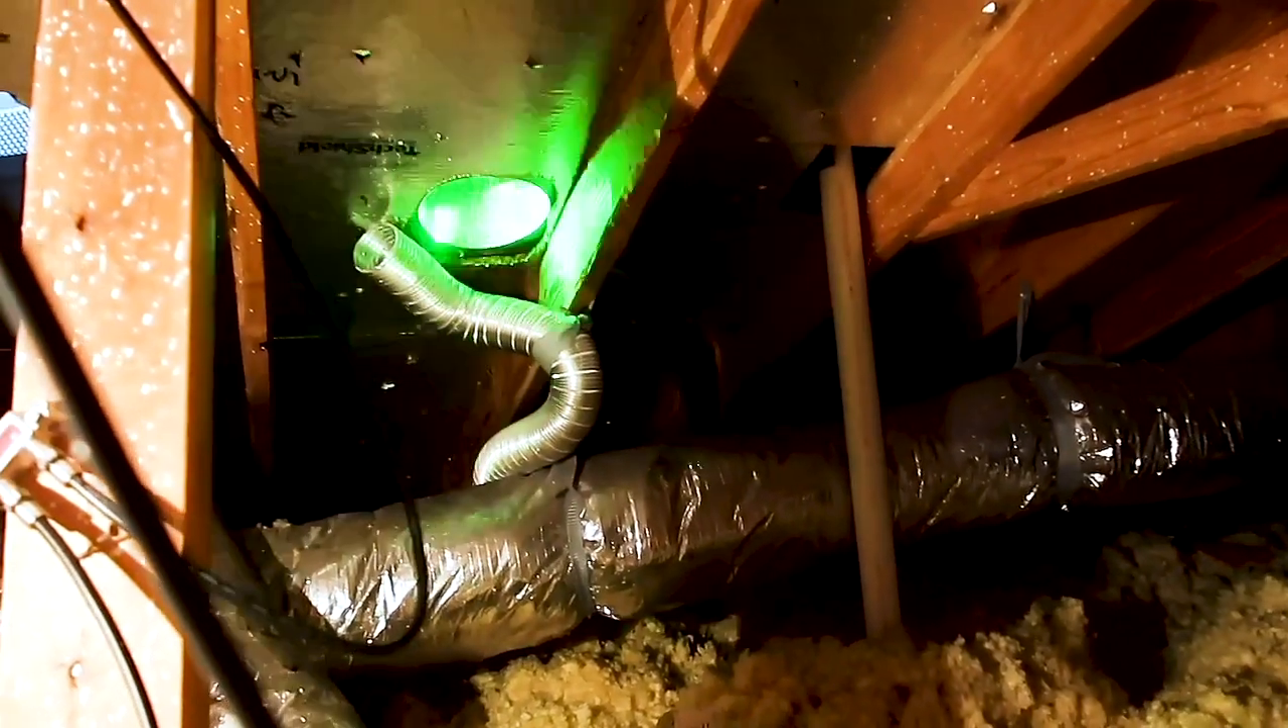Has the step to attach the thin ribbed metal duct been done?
No.